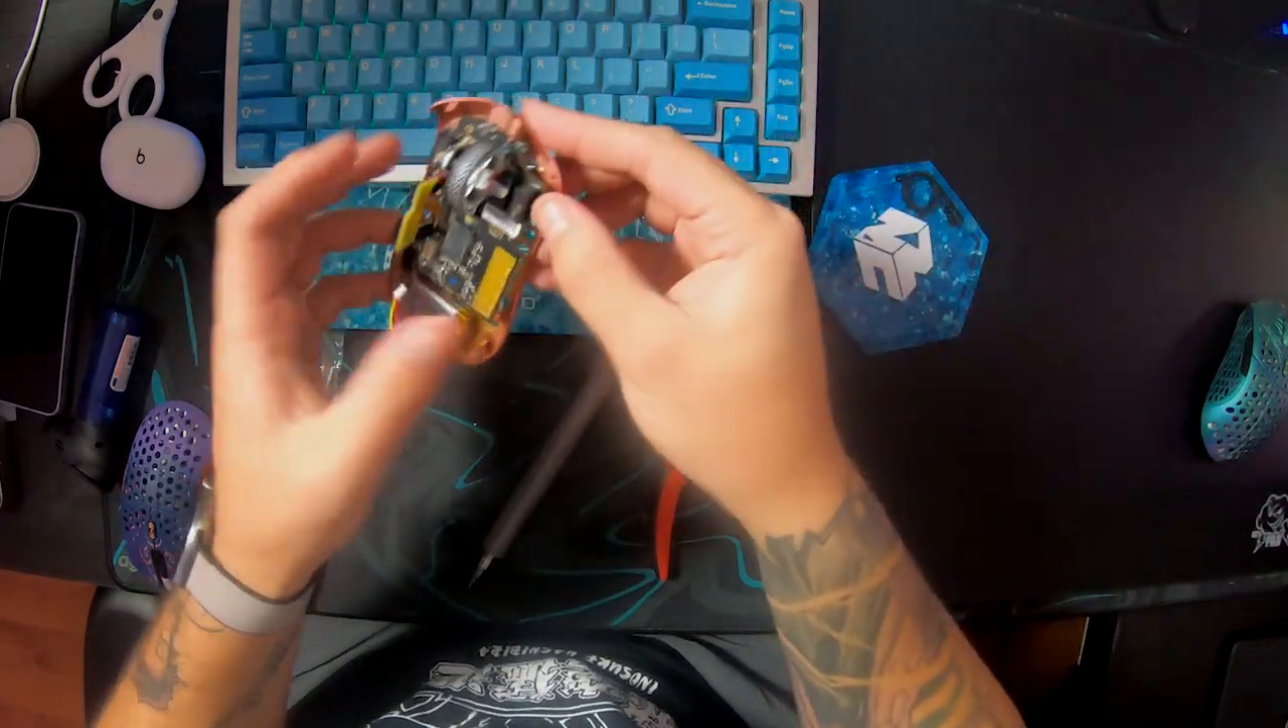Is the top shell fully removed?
Yes.